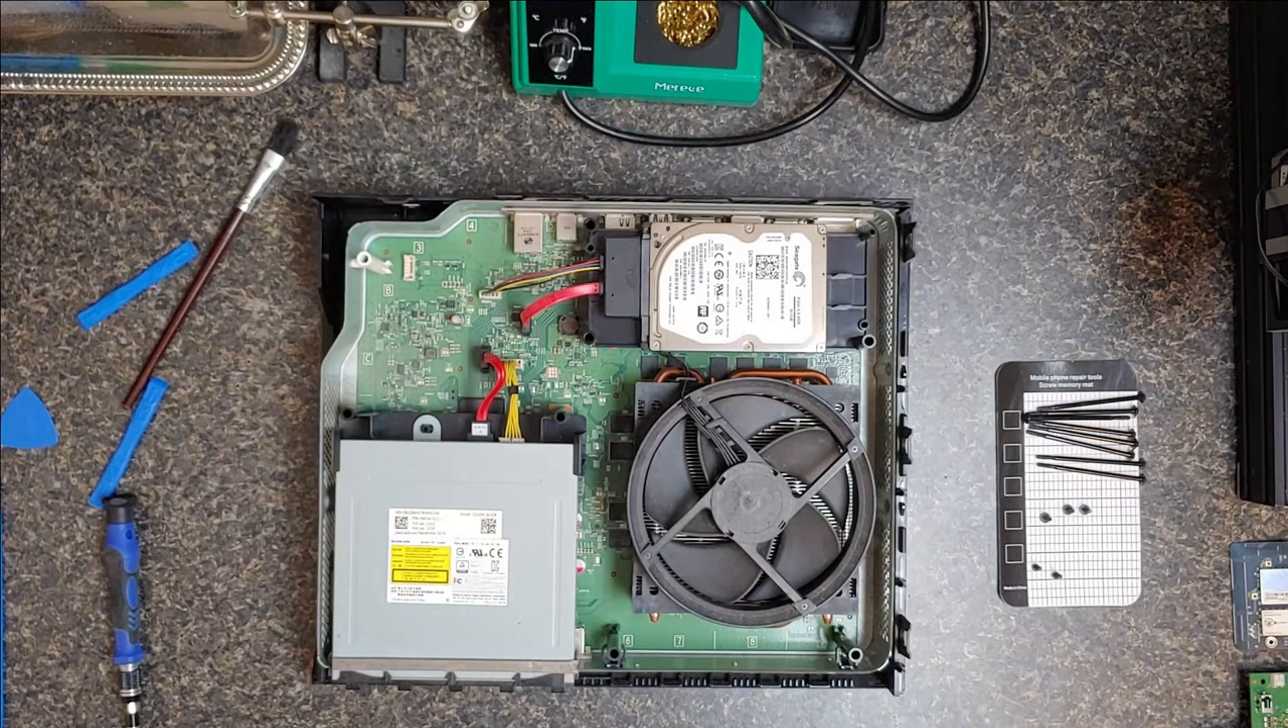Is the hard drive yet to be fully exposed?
No.